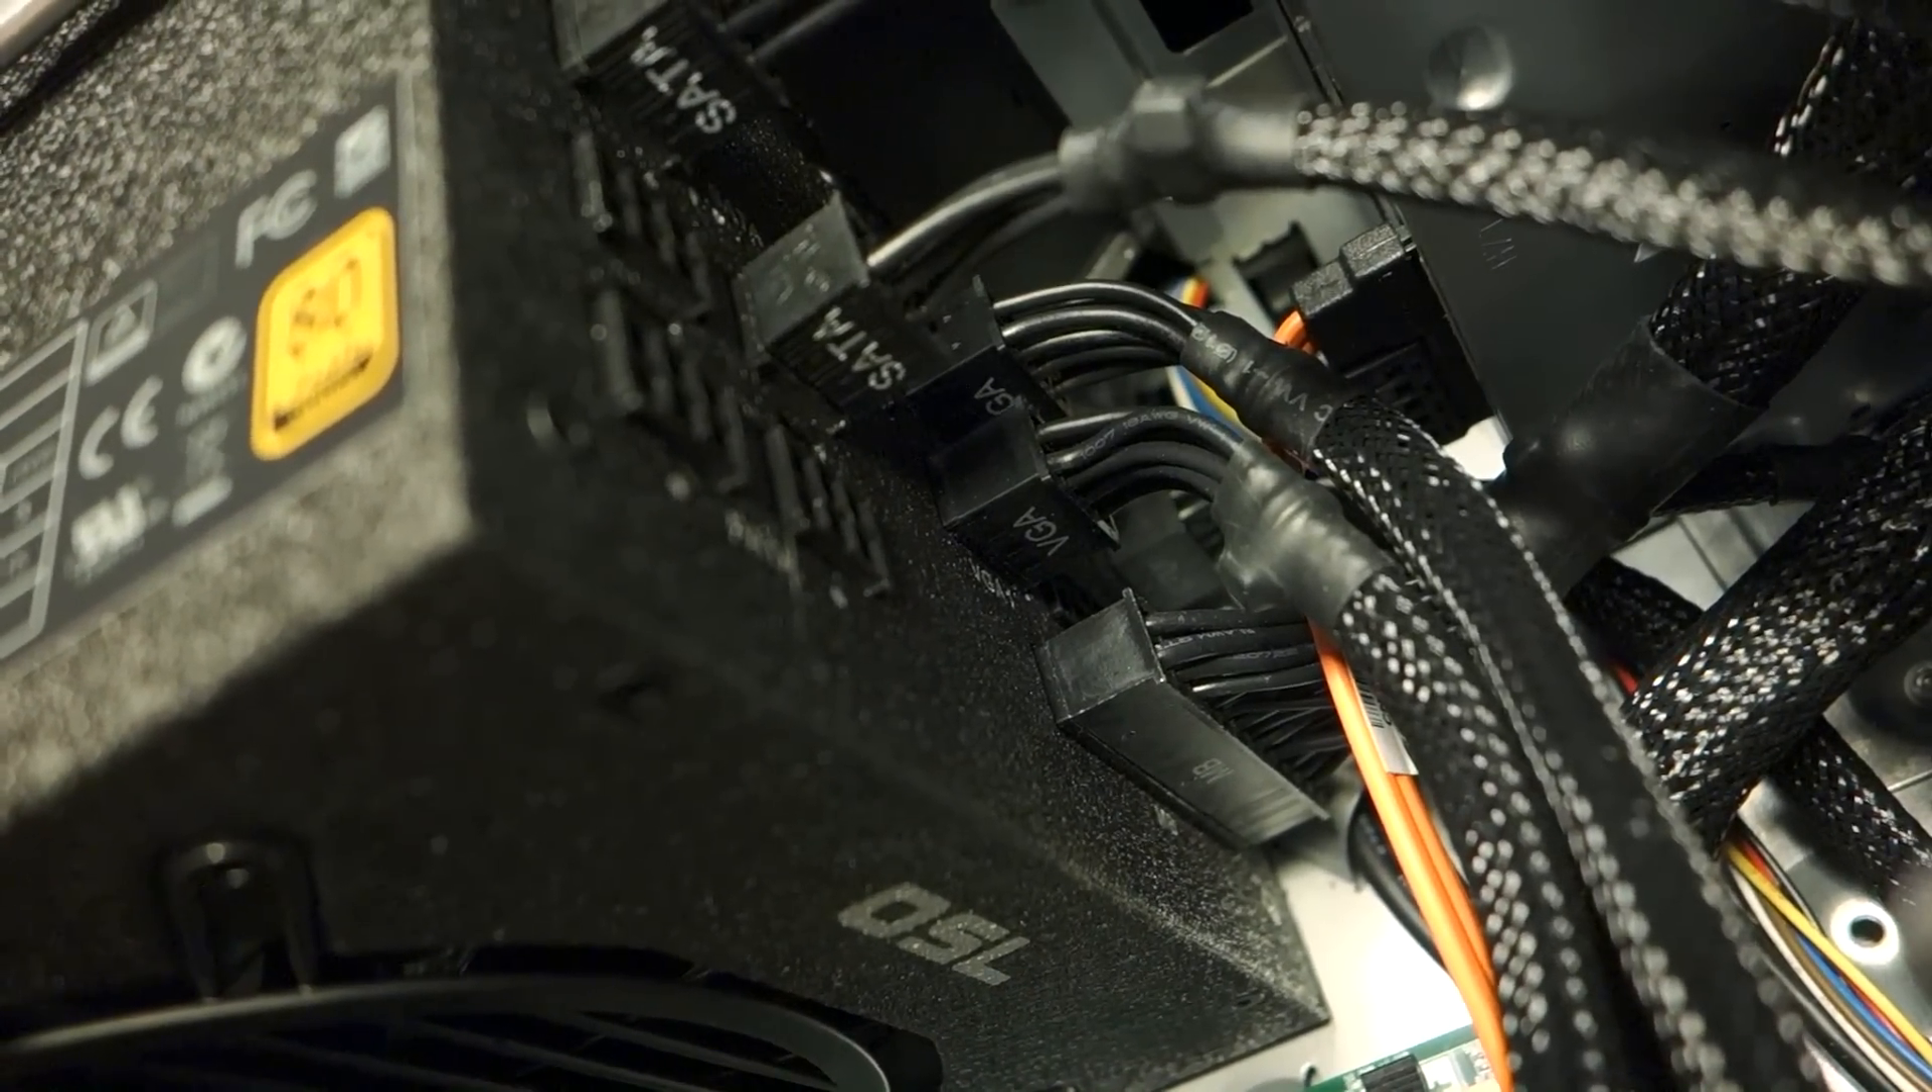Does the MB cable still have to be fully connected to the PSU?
No.